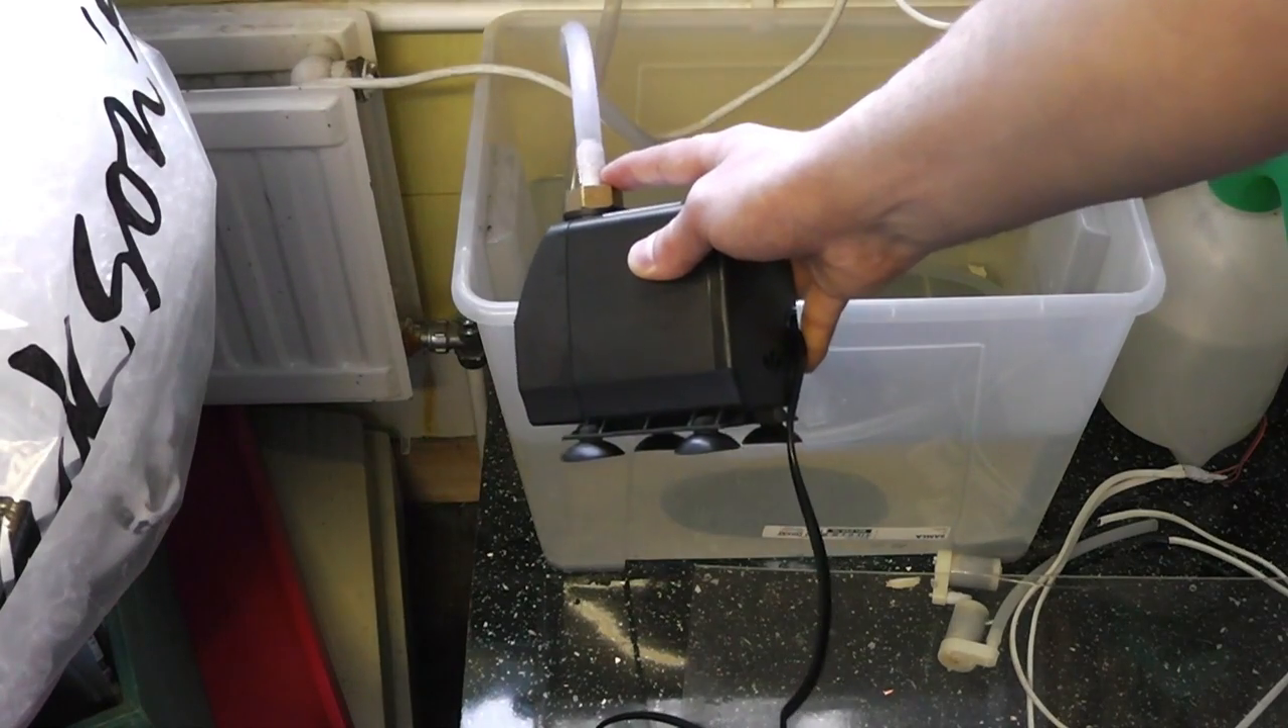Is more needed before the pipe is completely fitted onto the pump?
No.